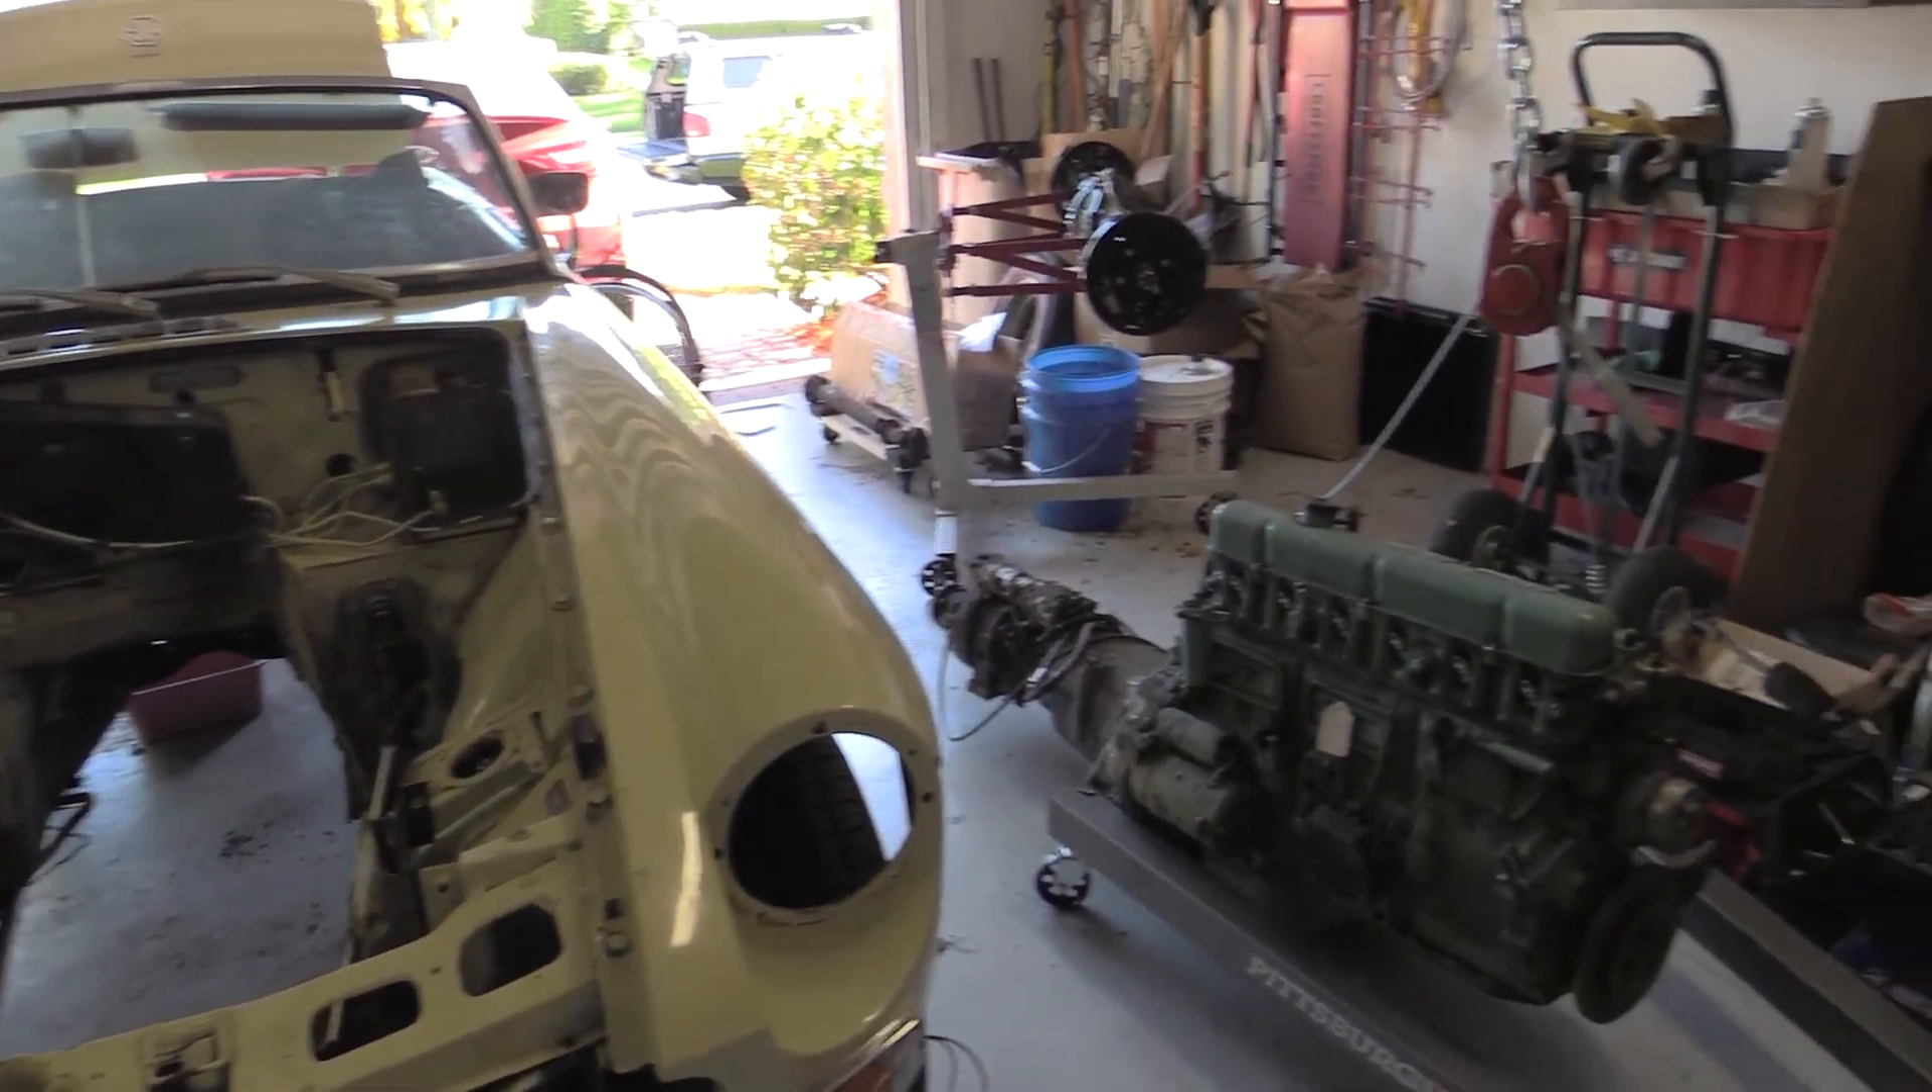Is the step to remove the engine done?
Yes.